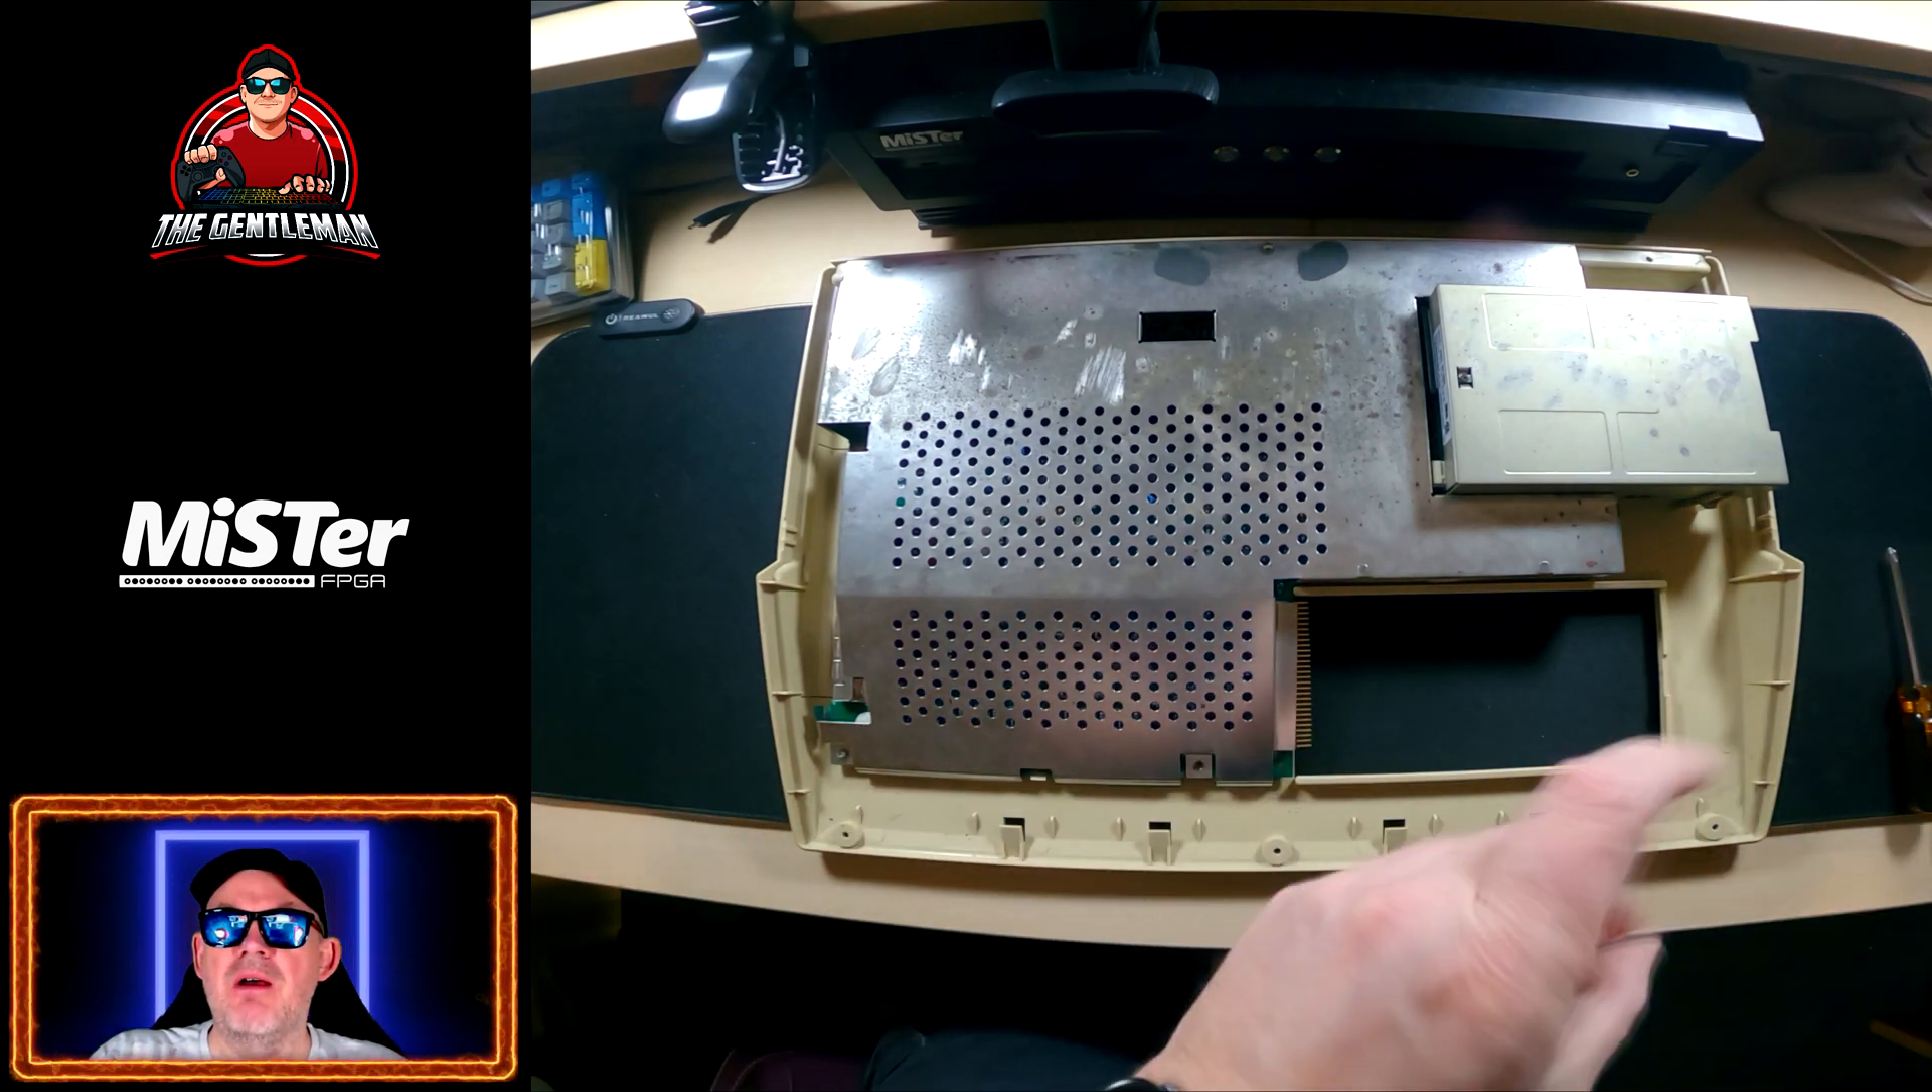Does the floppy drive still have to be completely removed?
Yes.